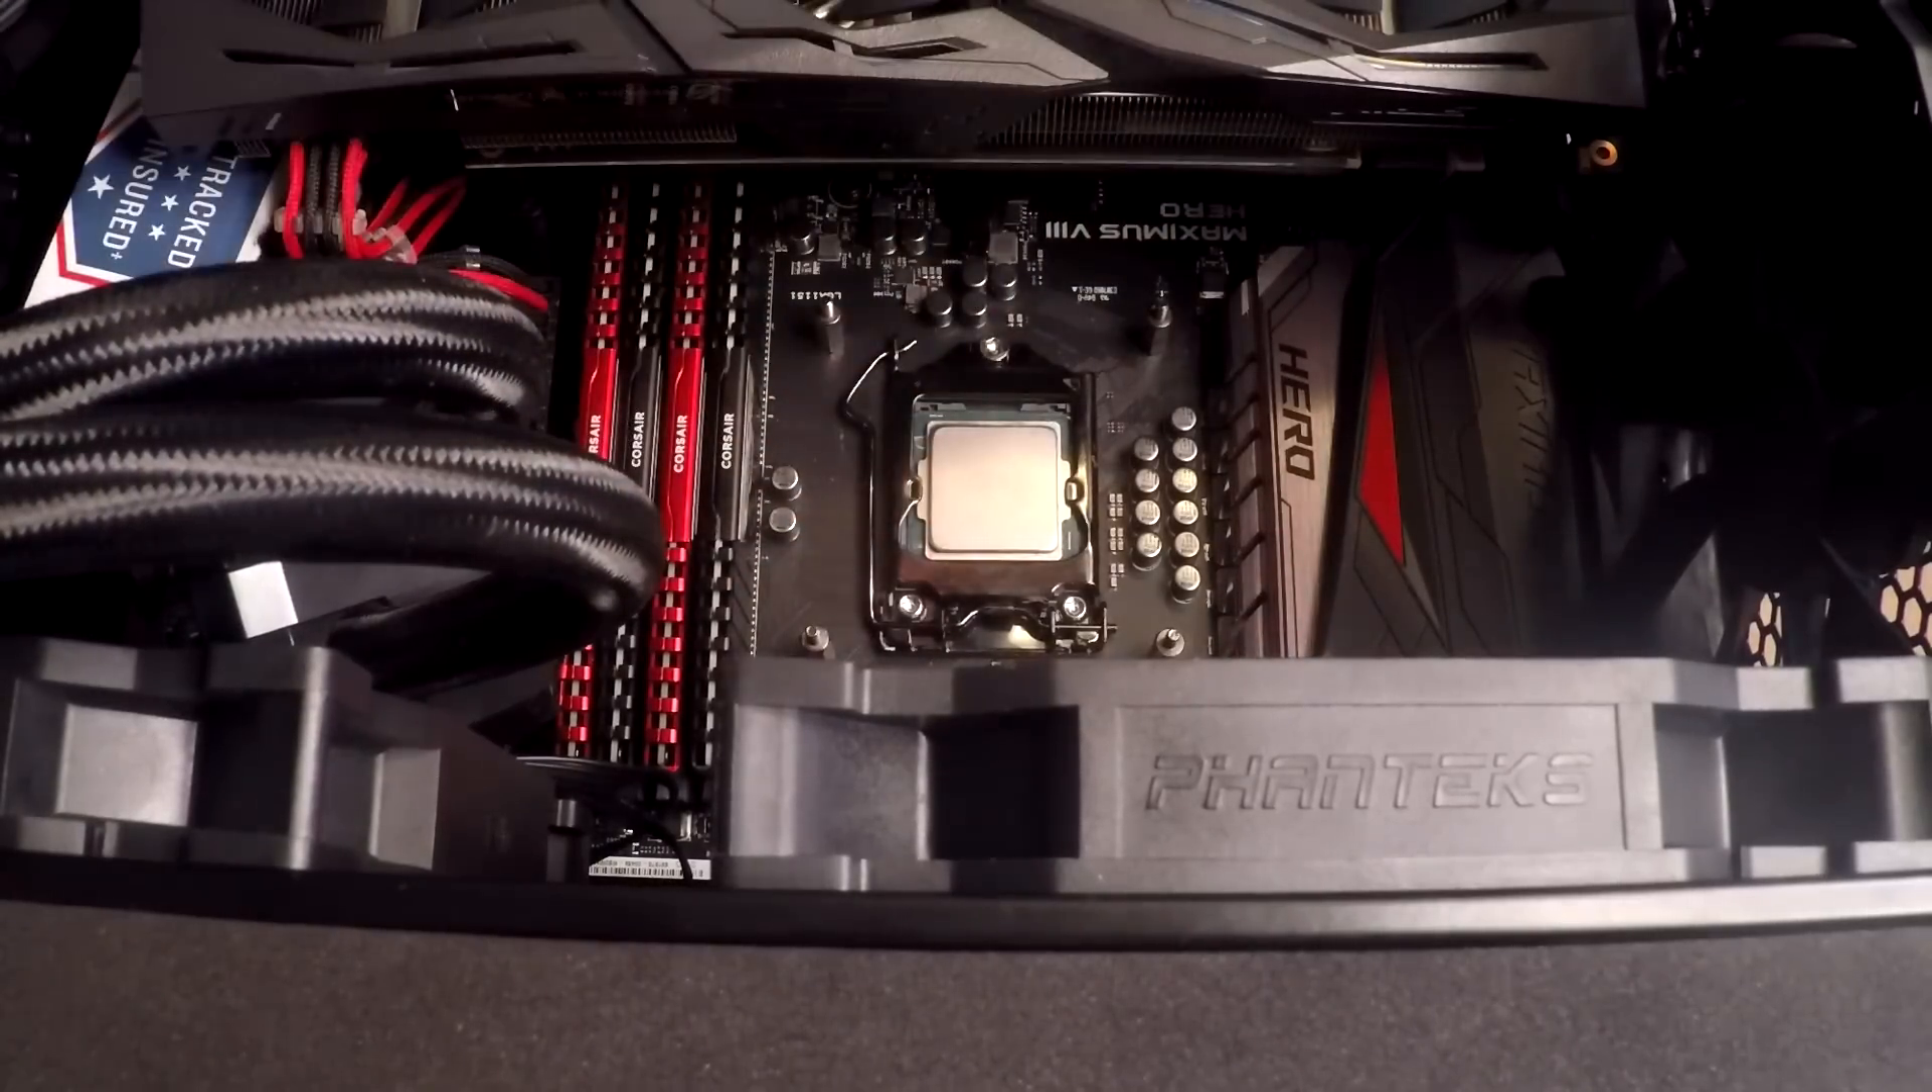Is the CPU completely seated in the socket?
Yes.